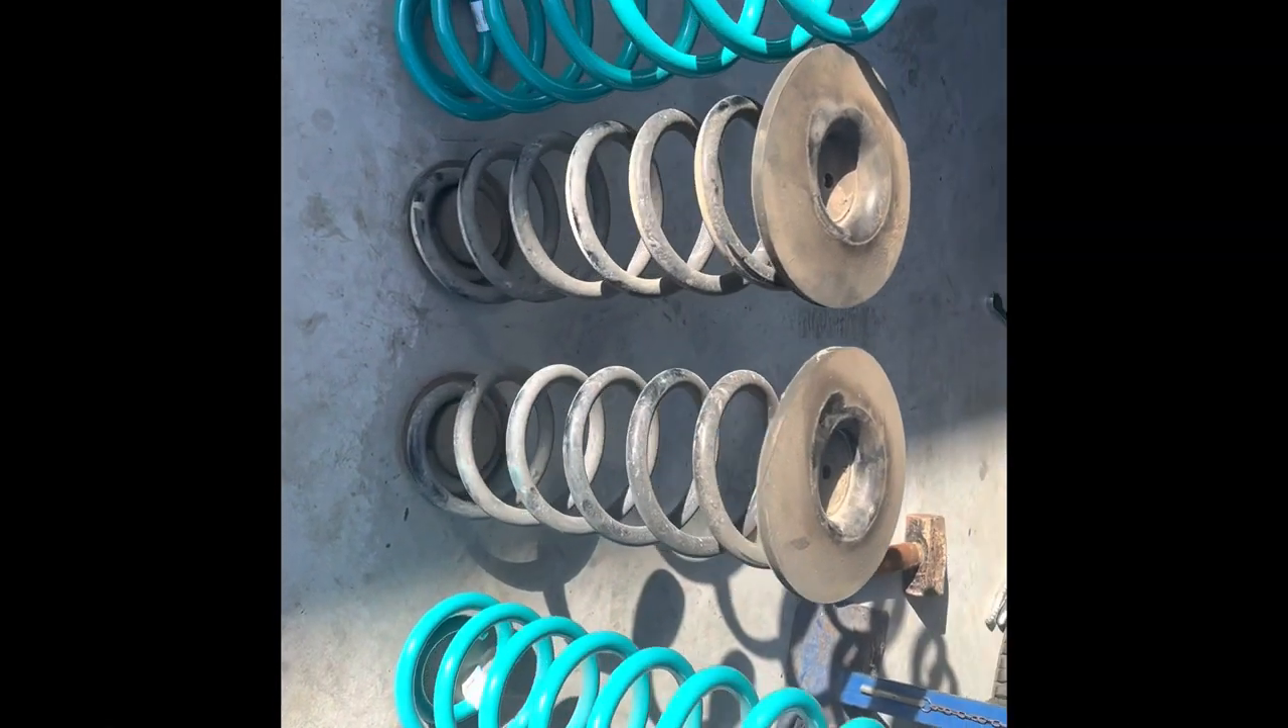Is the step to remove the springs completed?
Yes.